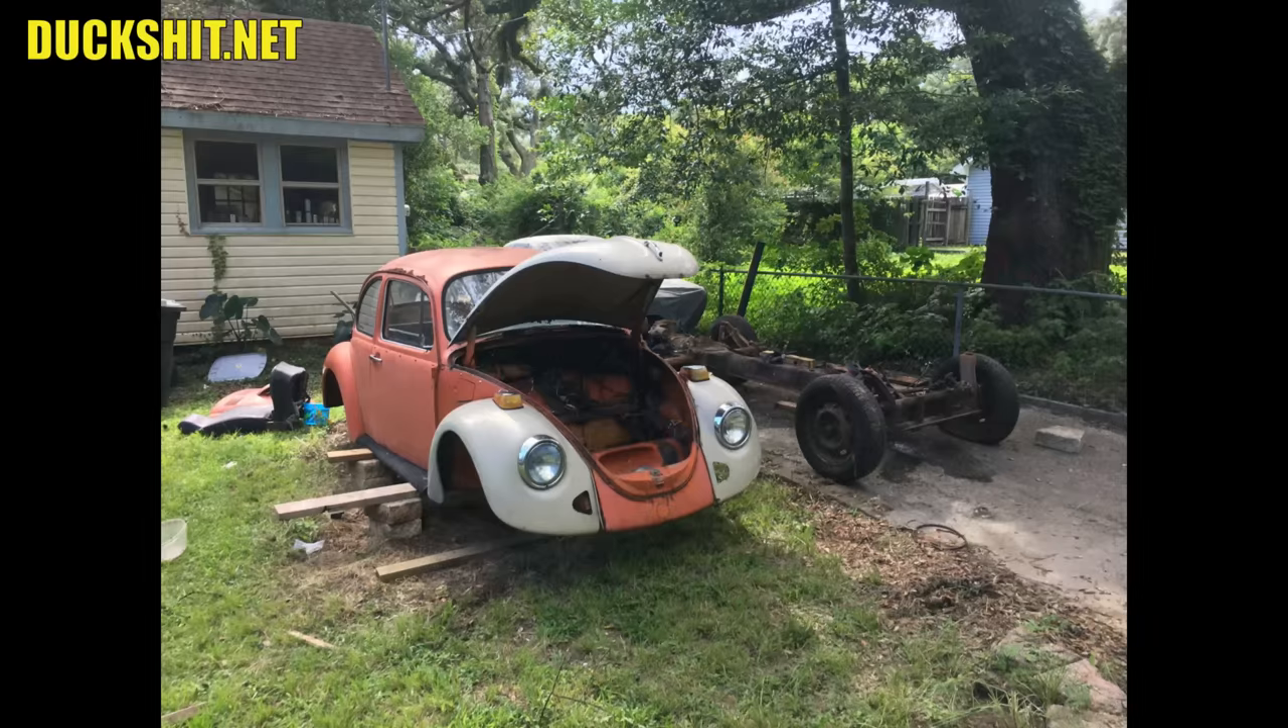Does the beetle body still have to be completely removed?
No.